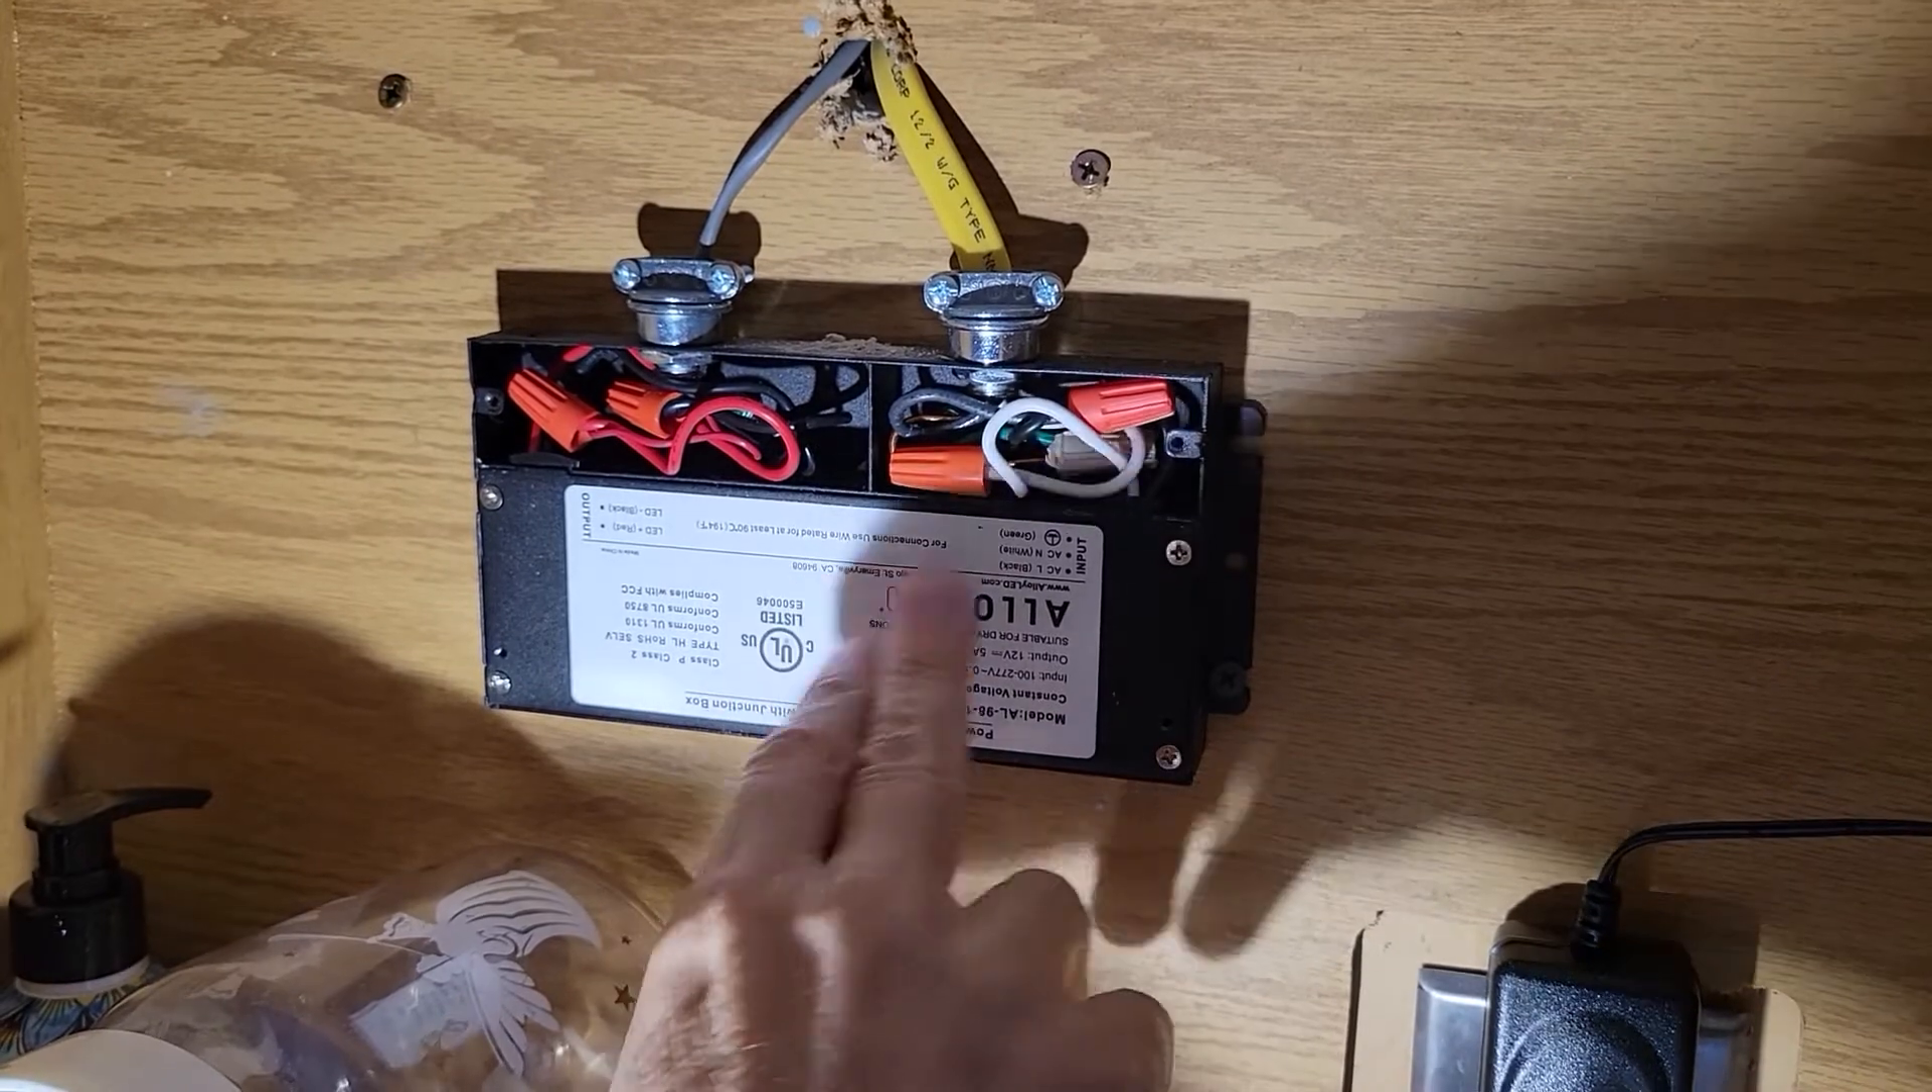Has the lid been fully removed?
Yes.